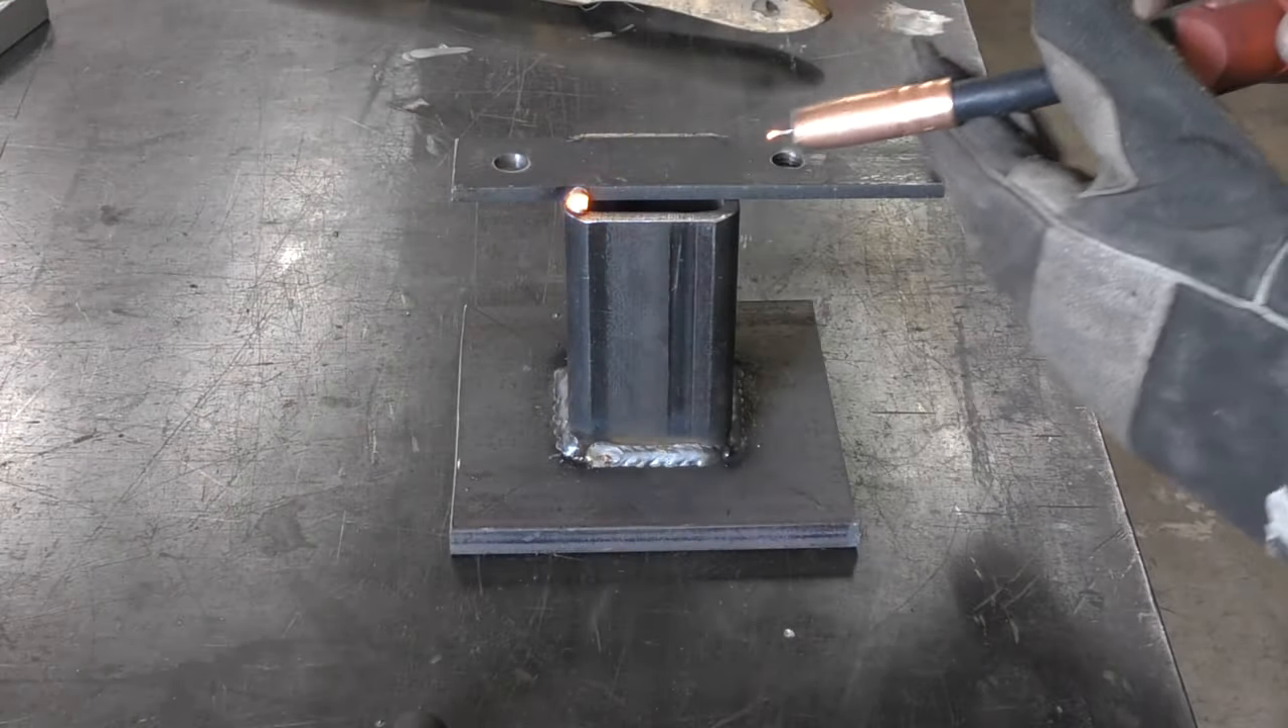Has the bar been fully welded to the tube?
No.